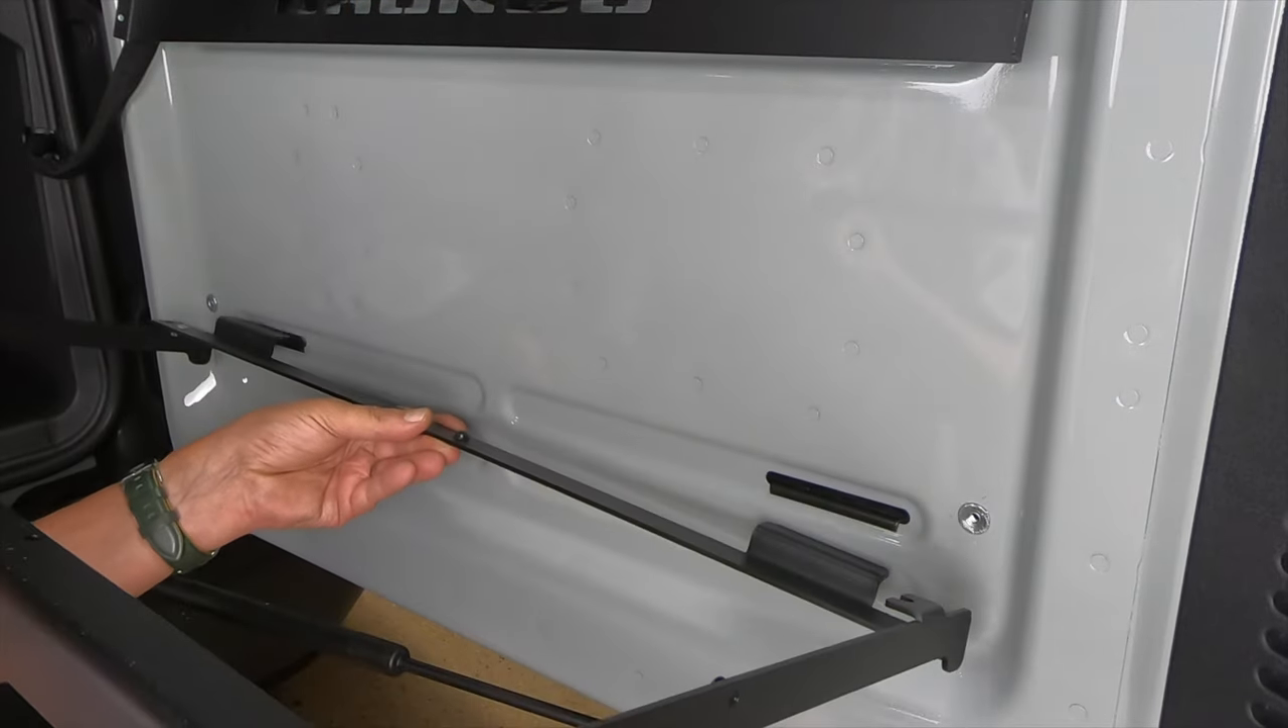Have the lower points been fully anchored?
No.